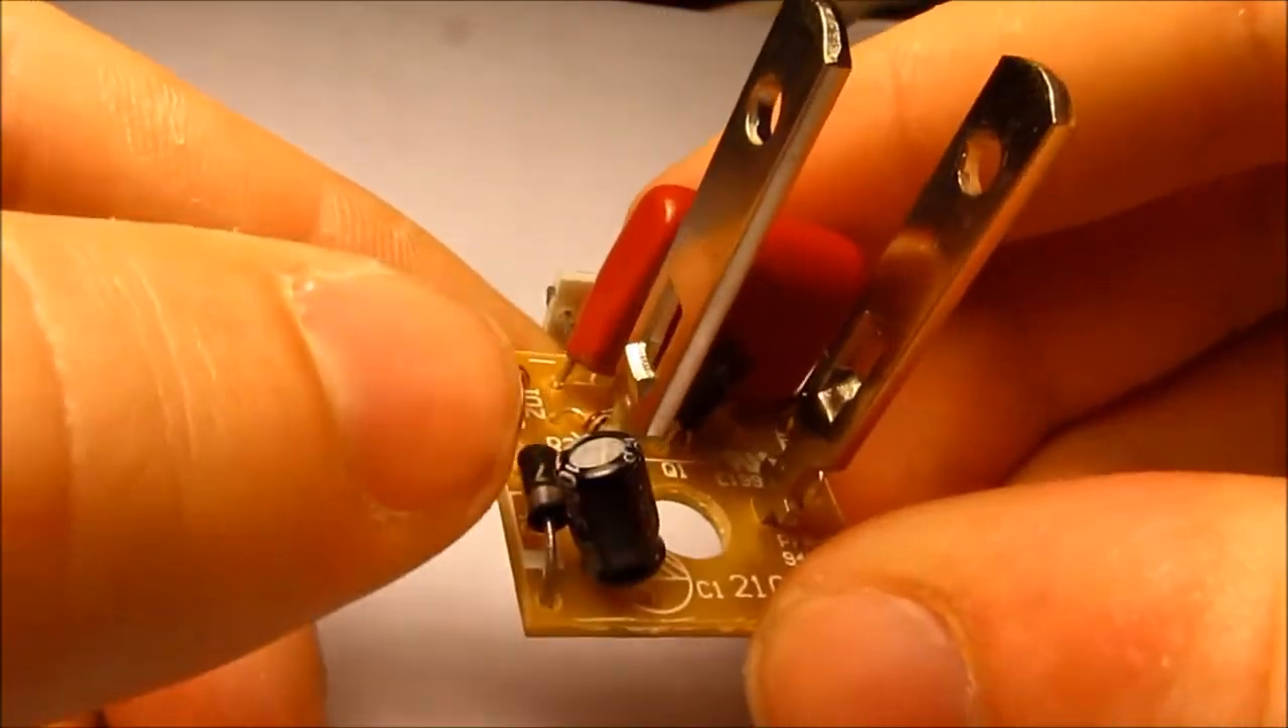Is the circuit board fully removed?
Yes.